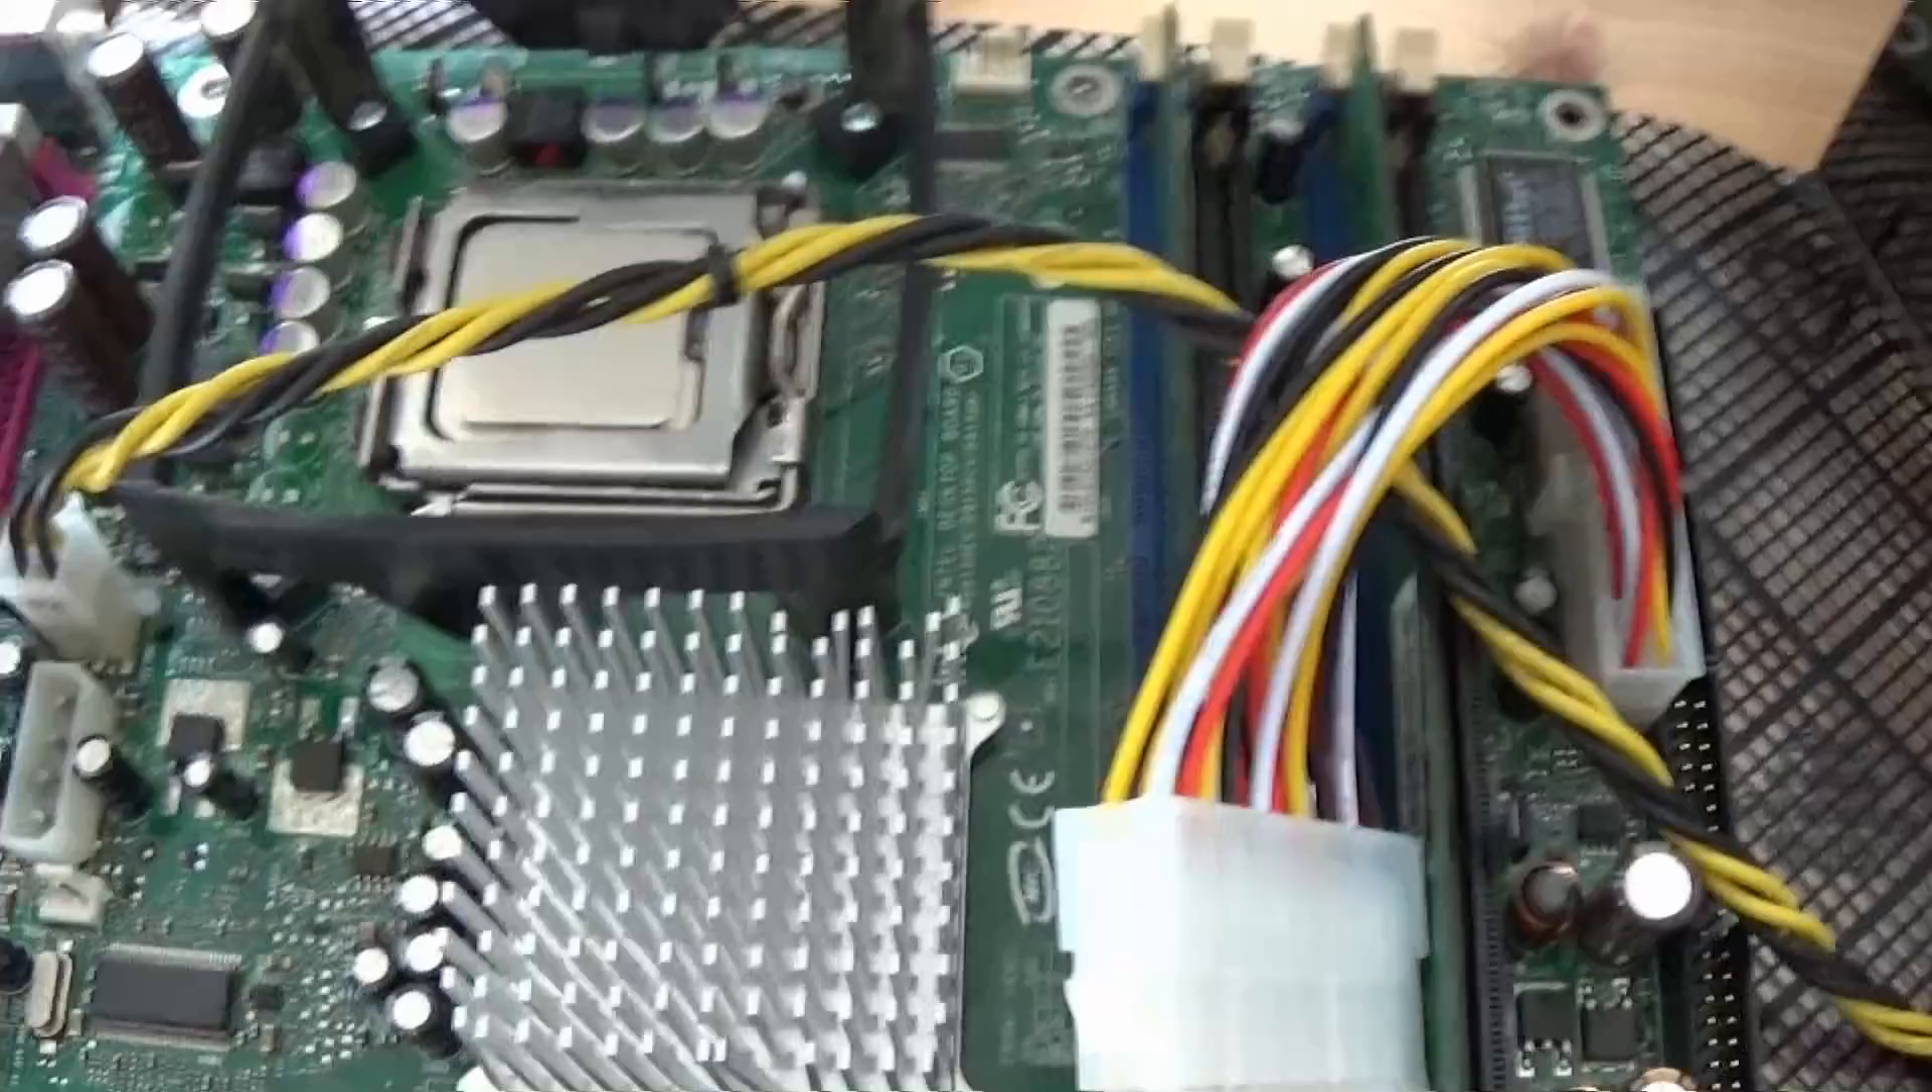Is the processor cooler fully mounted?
No.